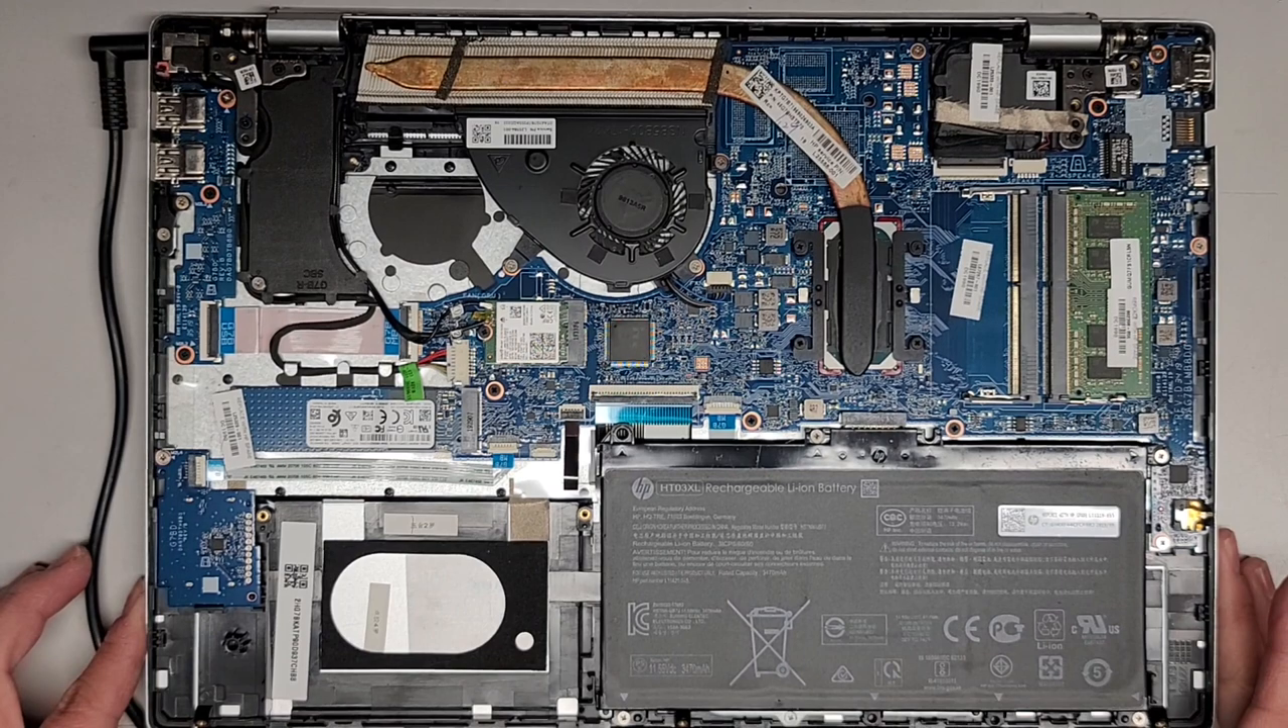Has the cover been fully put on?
No.